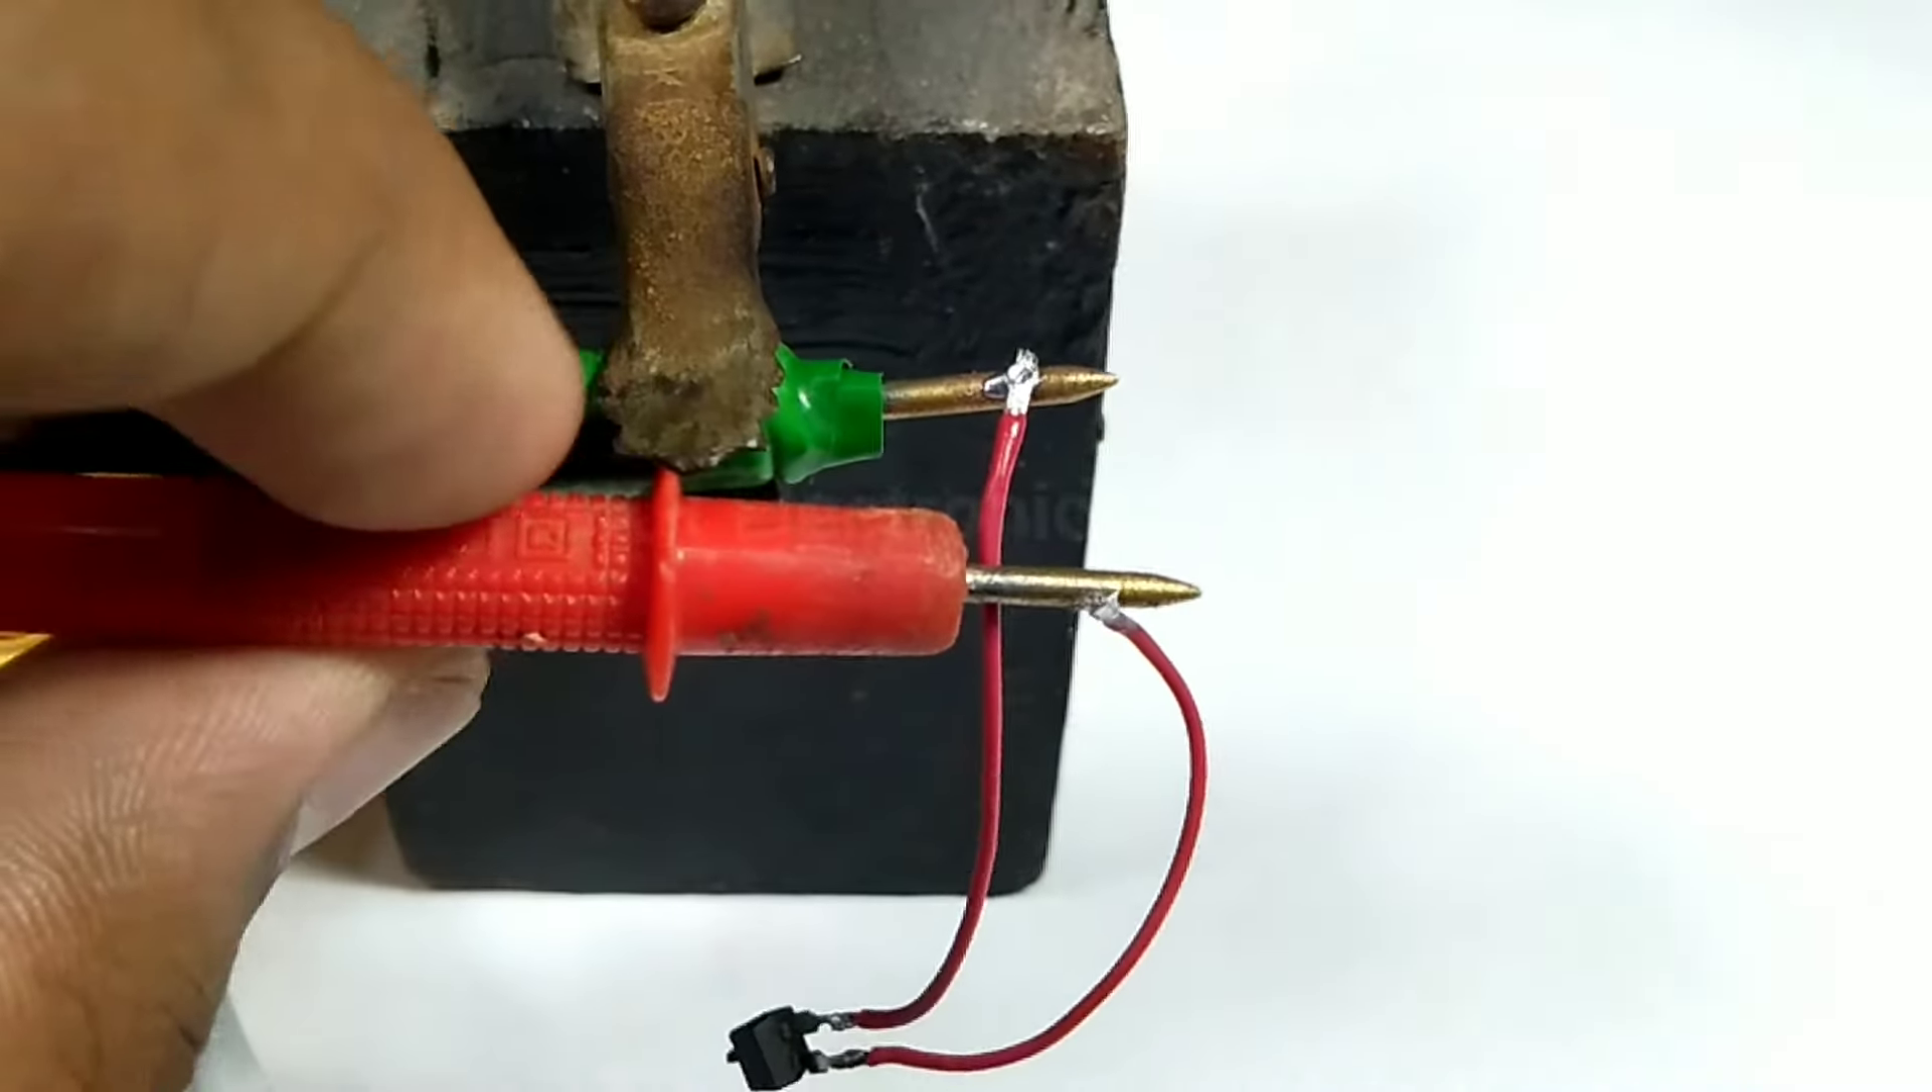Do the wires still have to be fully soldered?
No.